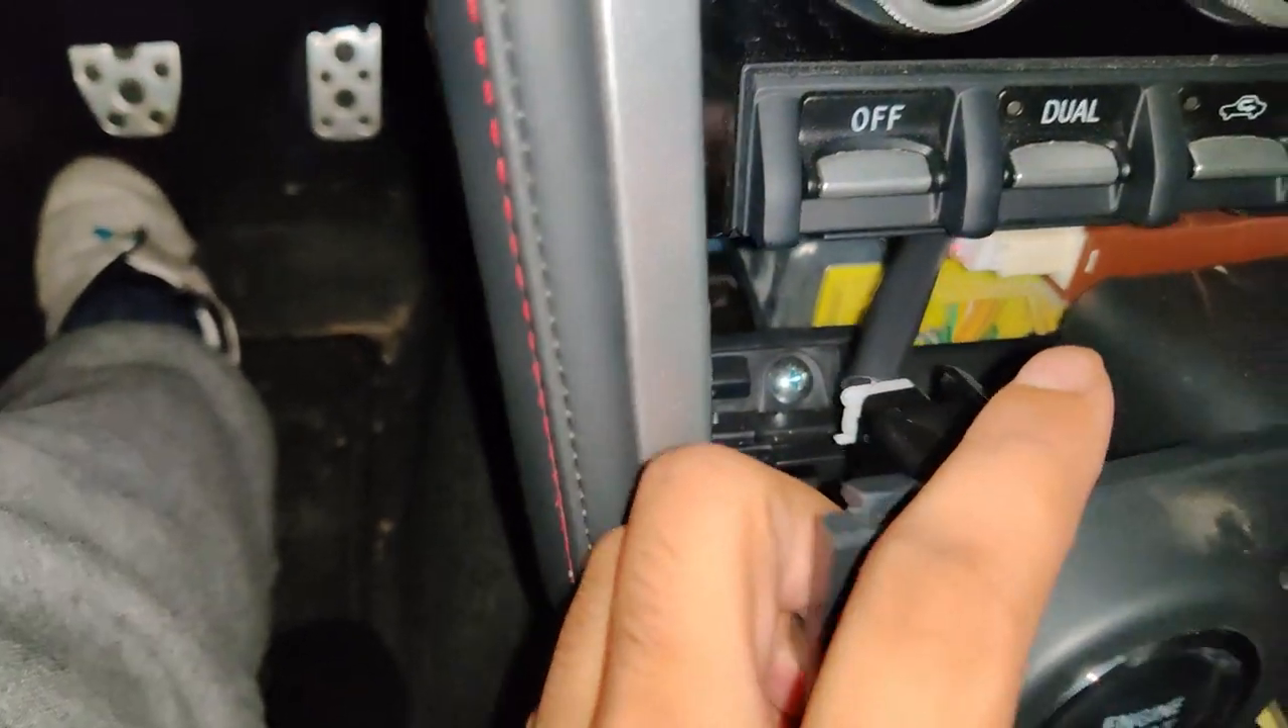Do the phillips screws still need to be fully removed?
Yes.